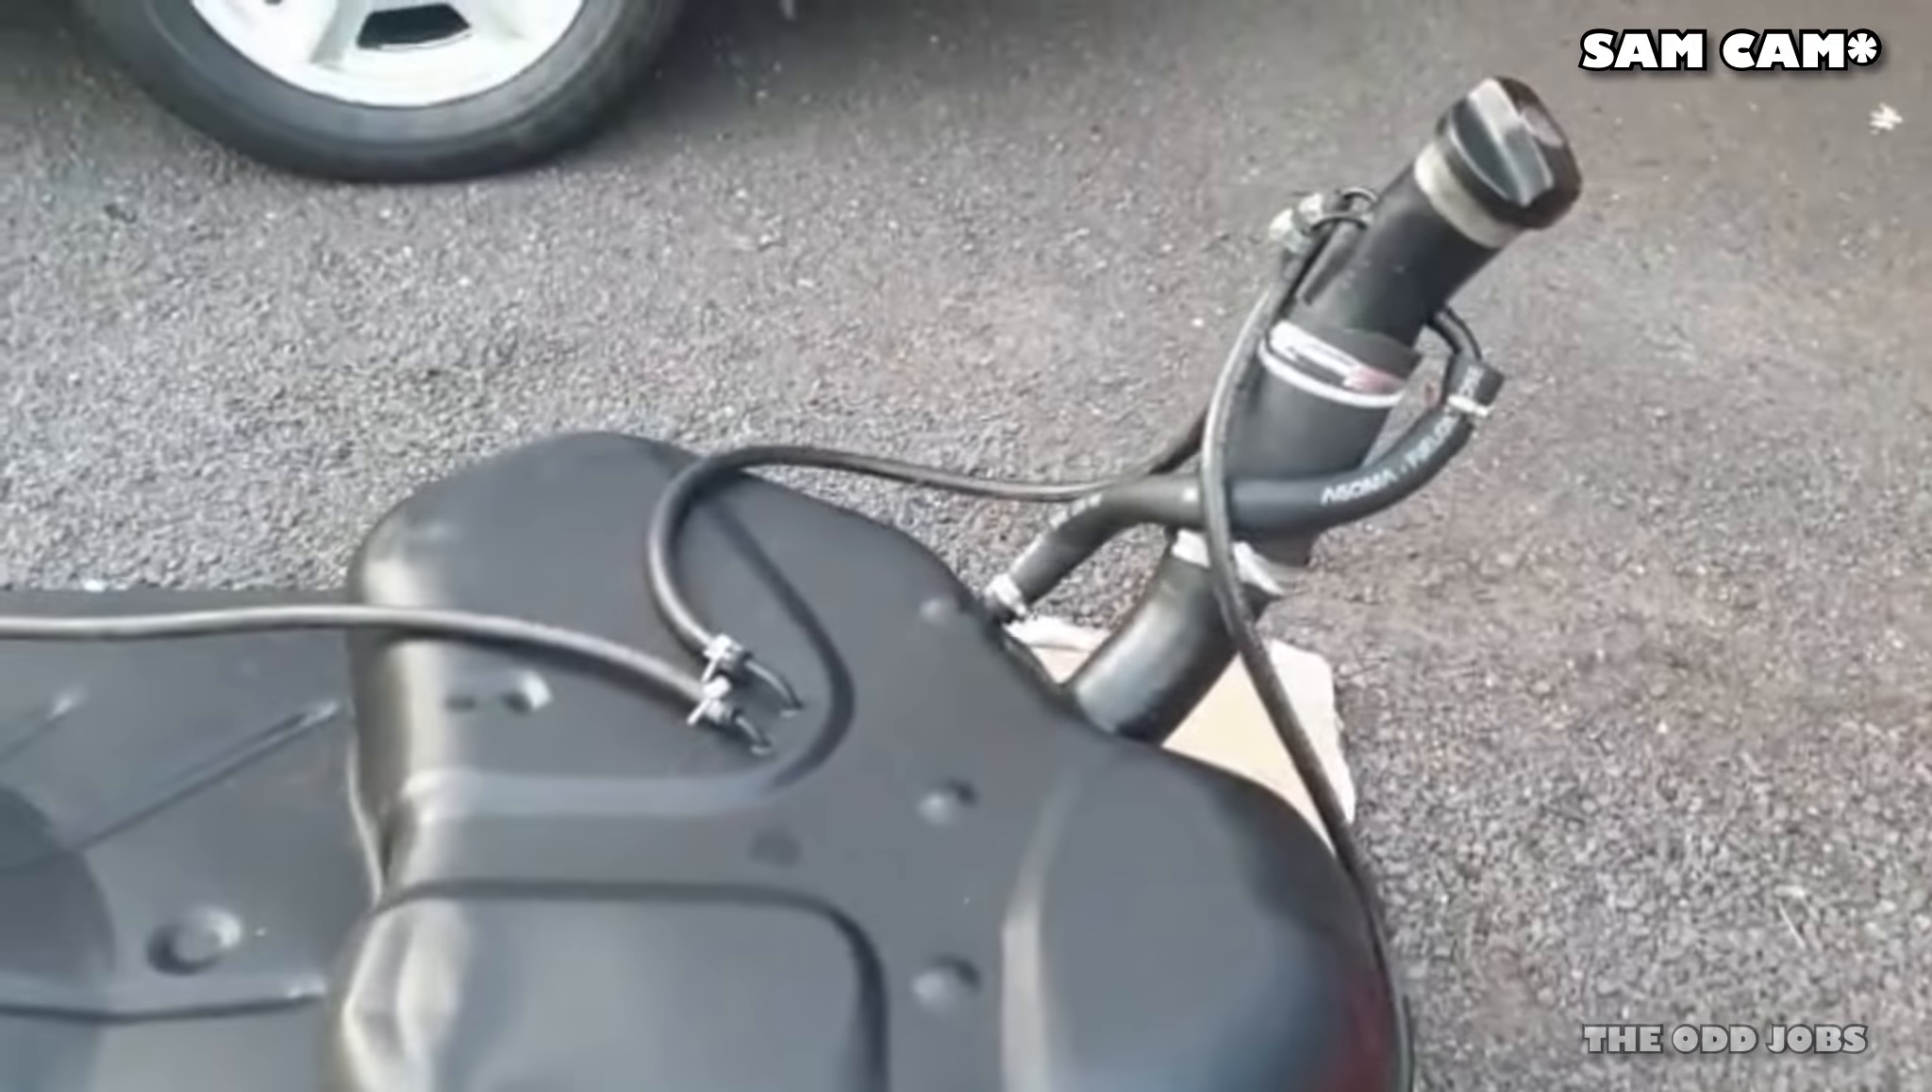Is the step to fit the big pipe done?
Yes.